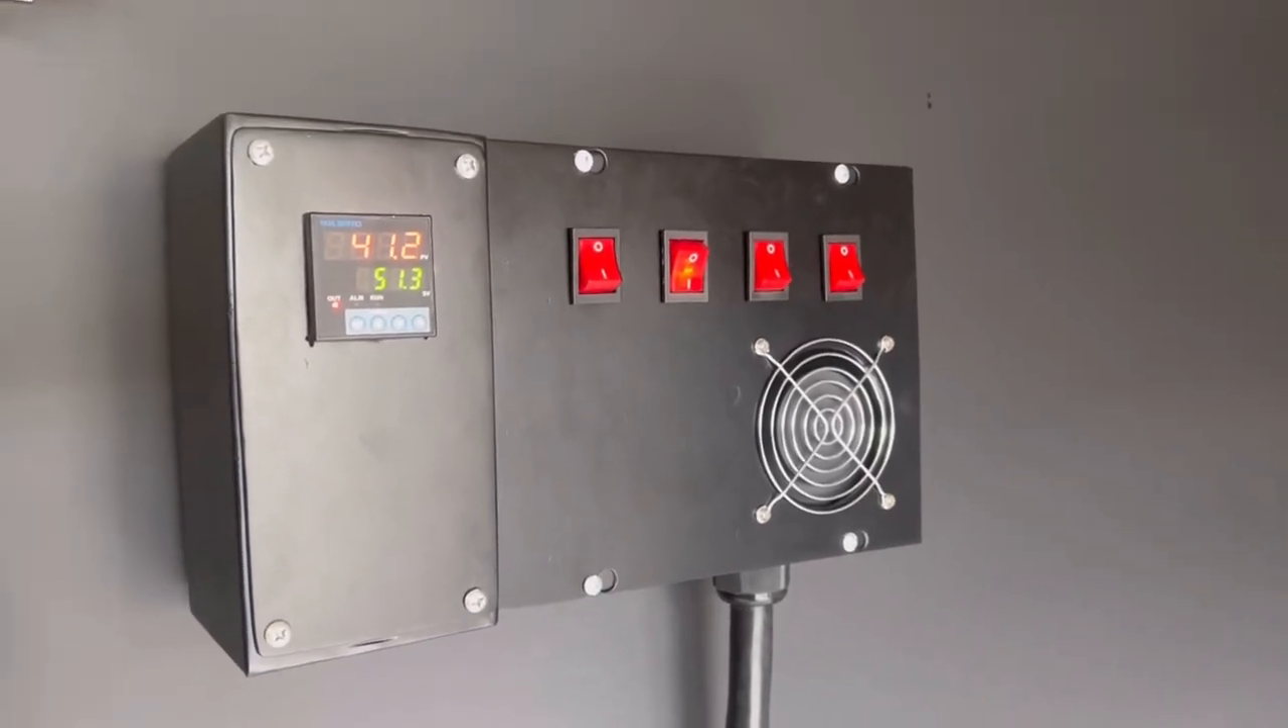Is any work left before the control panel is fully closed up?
No.